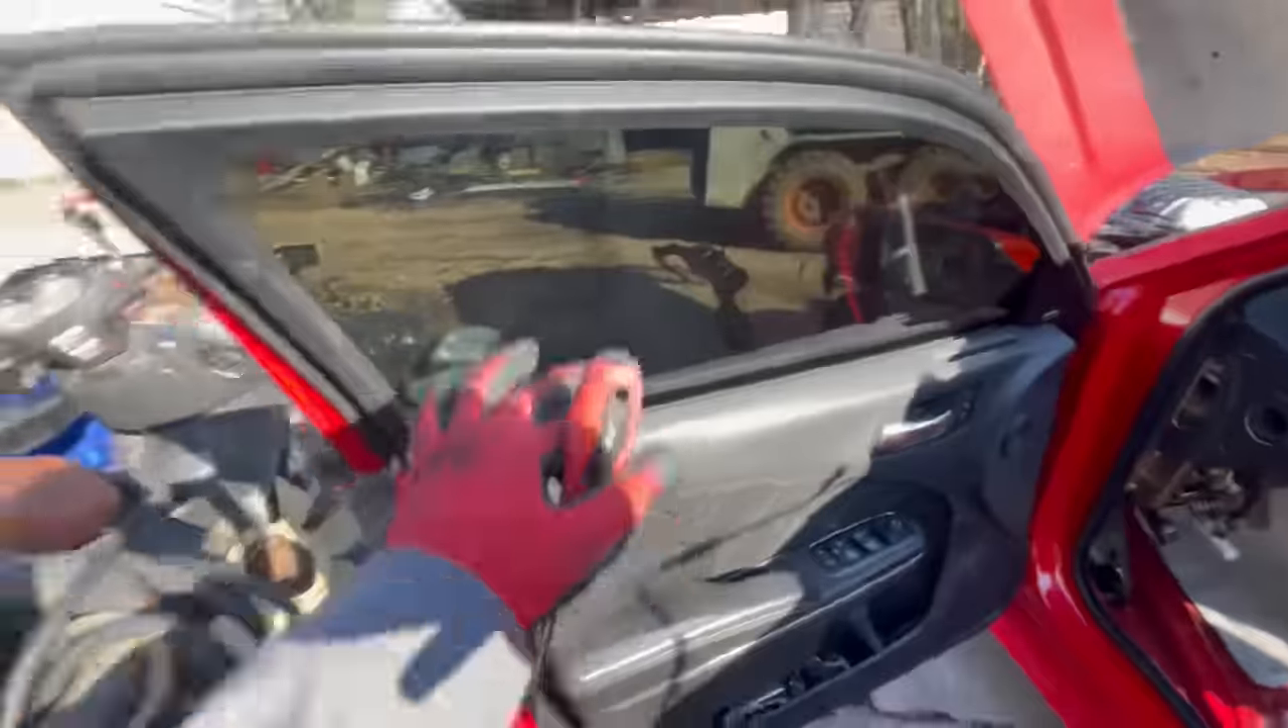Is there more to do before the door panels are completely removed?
Yes.